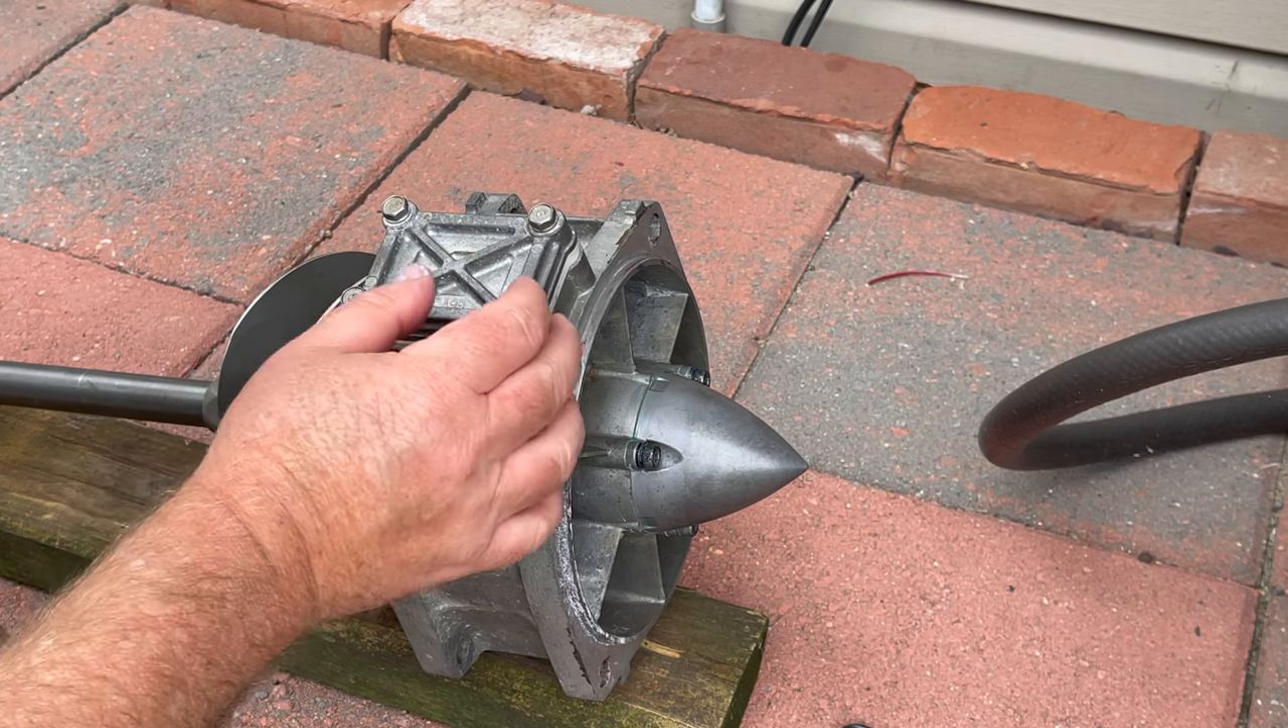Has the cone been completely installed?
Yes.